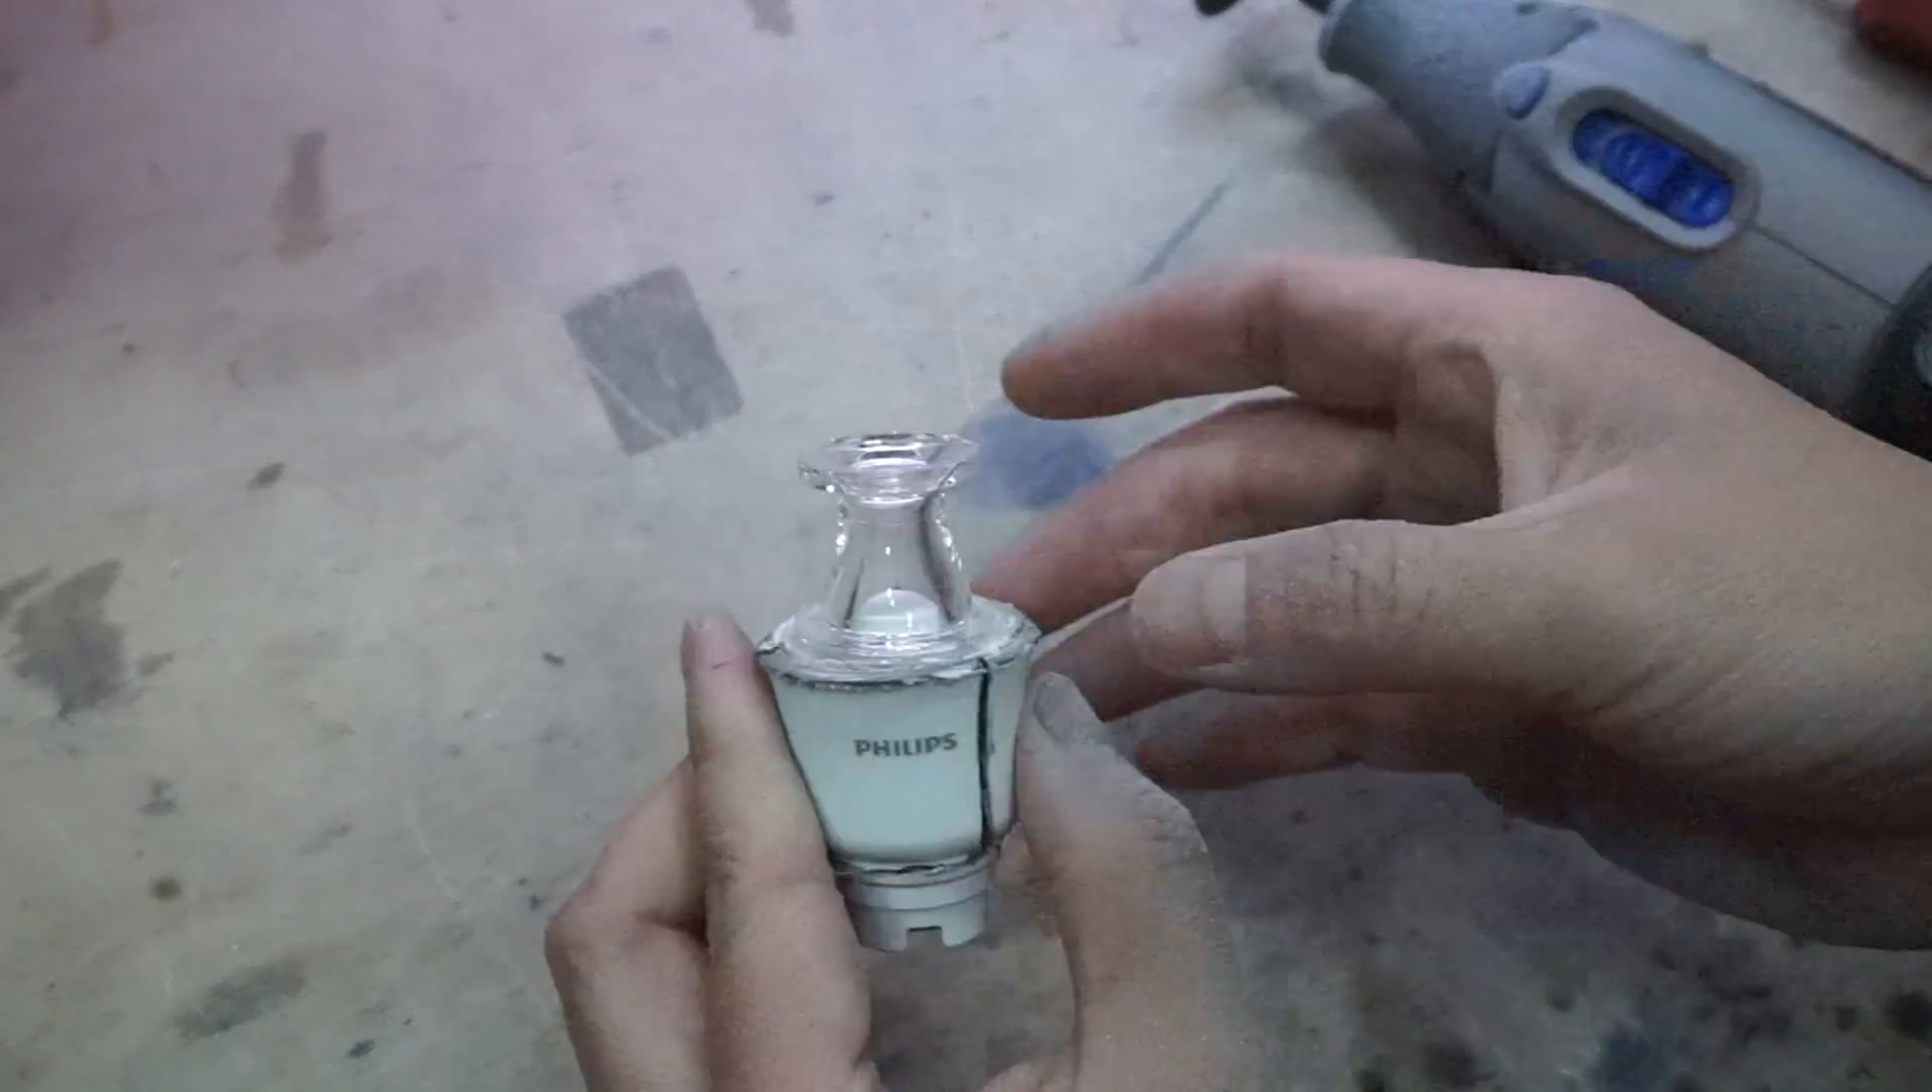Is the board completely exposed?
No.